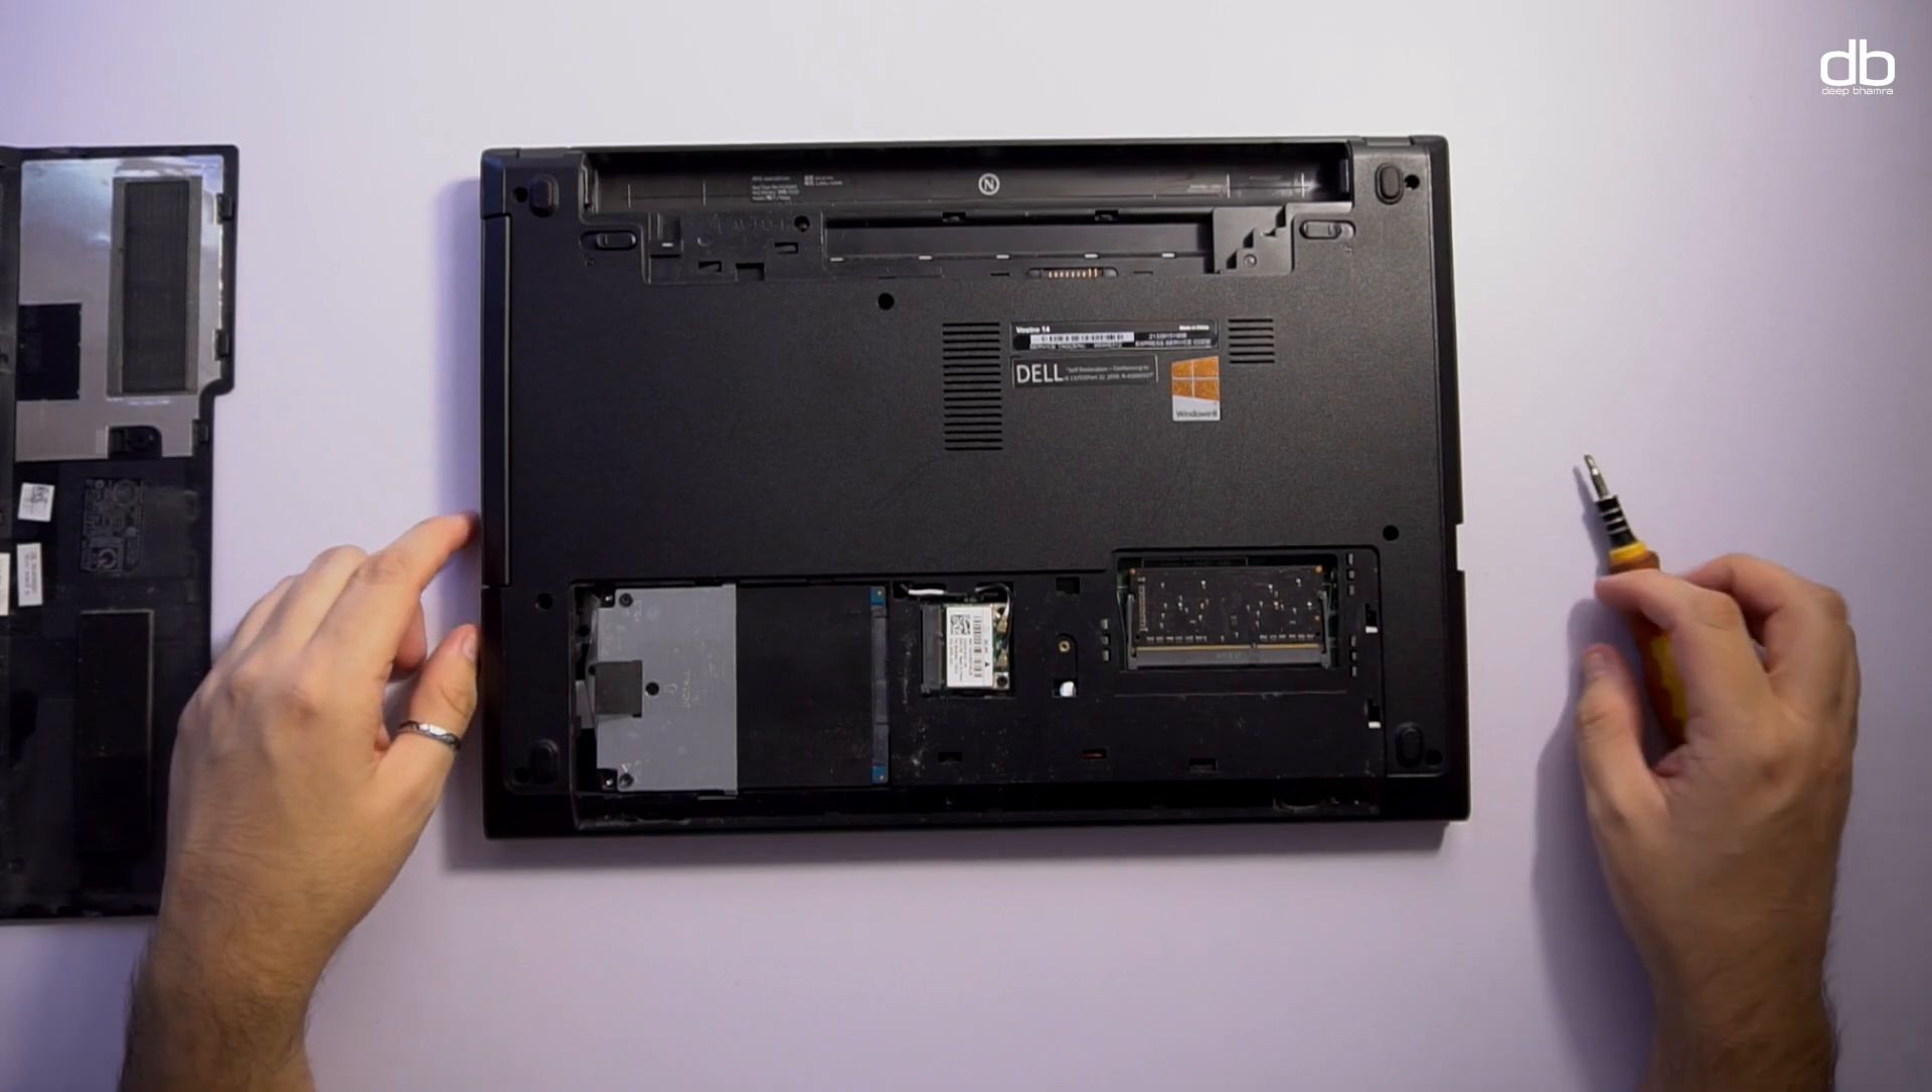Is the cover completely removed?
Yes.